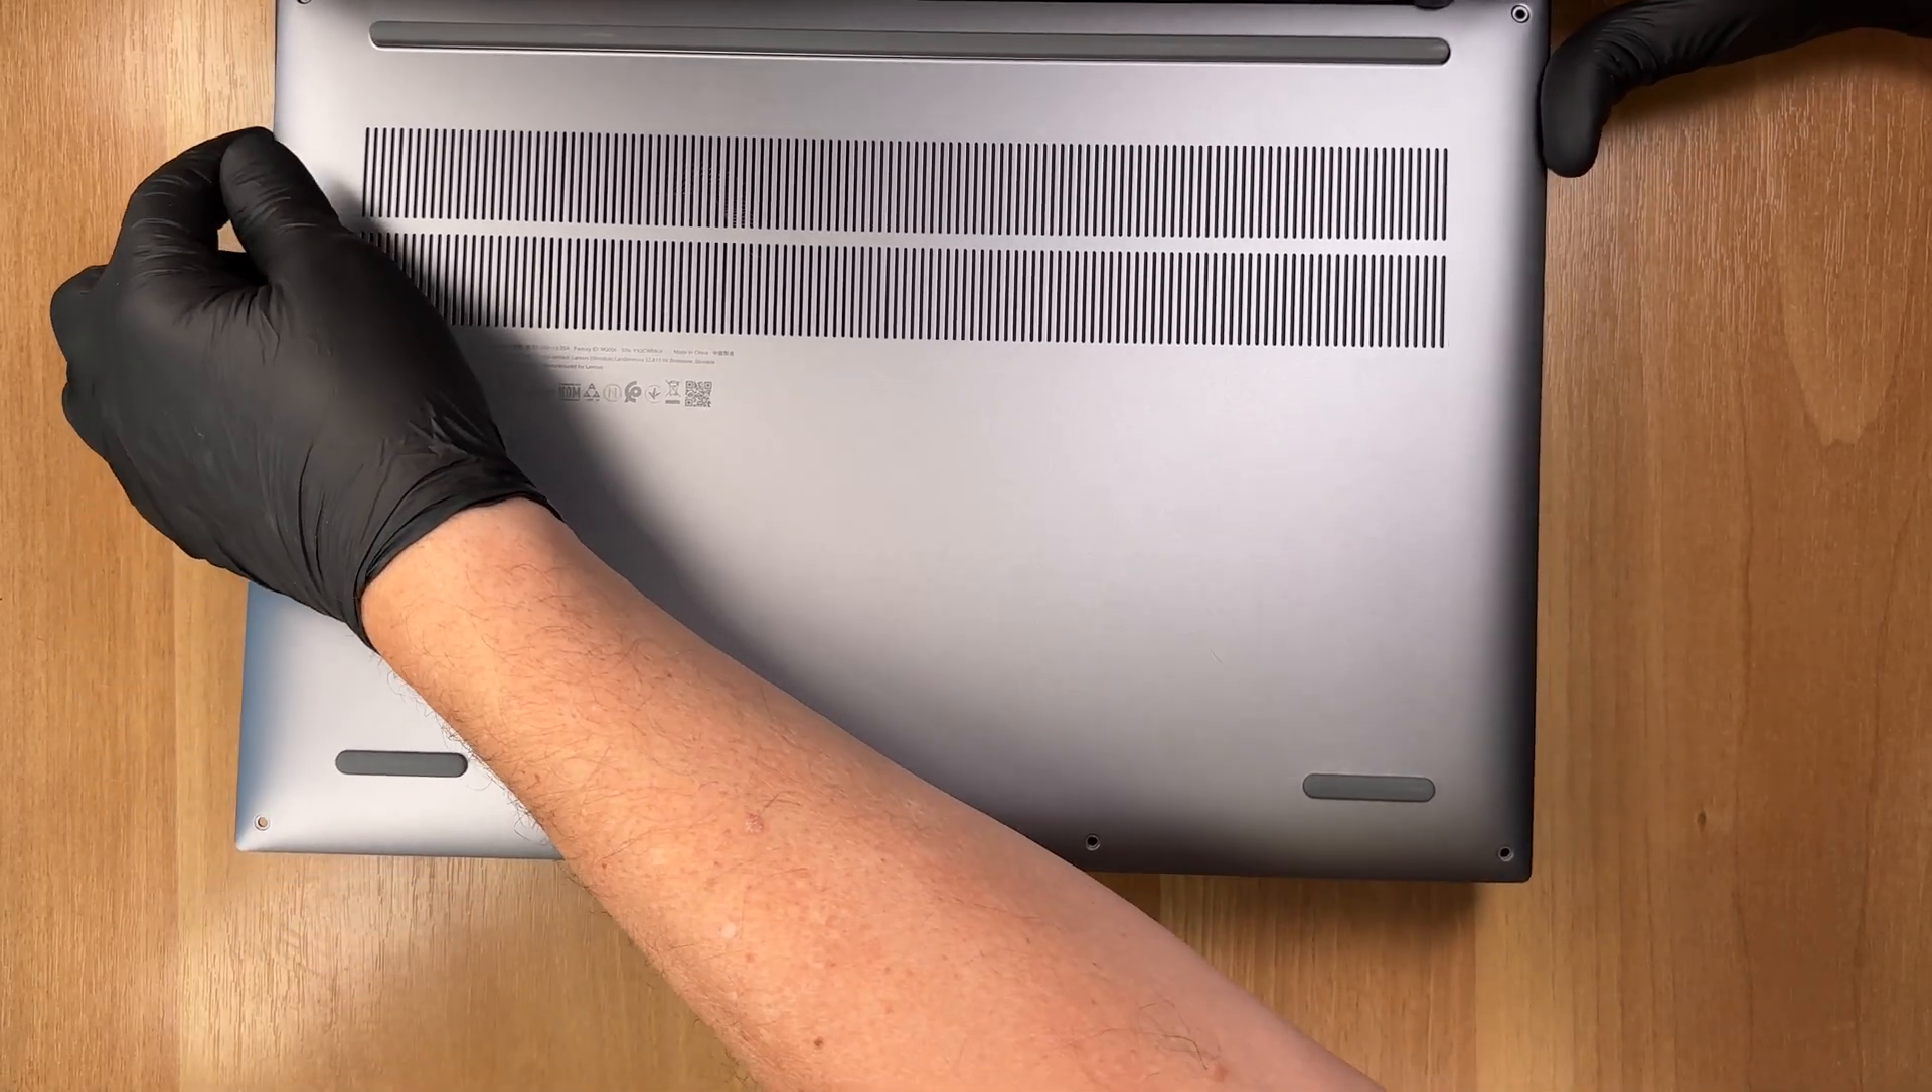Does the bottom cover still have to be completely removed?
Yes.